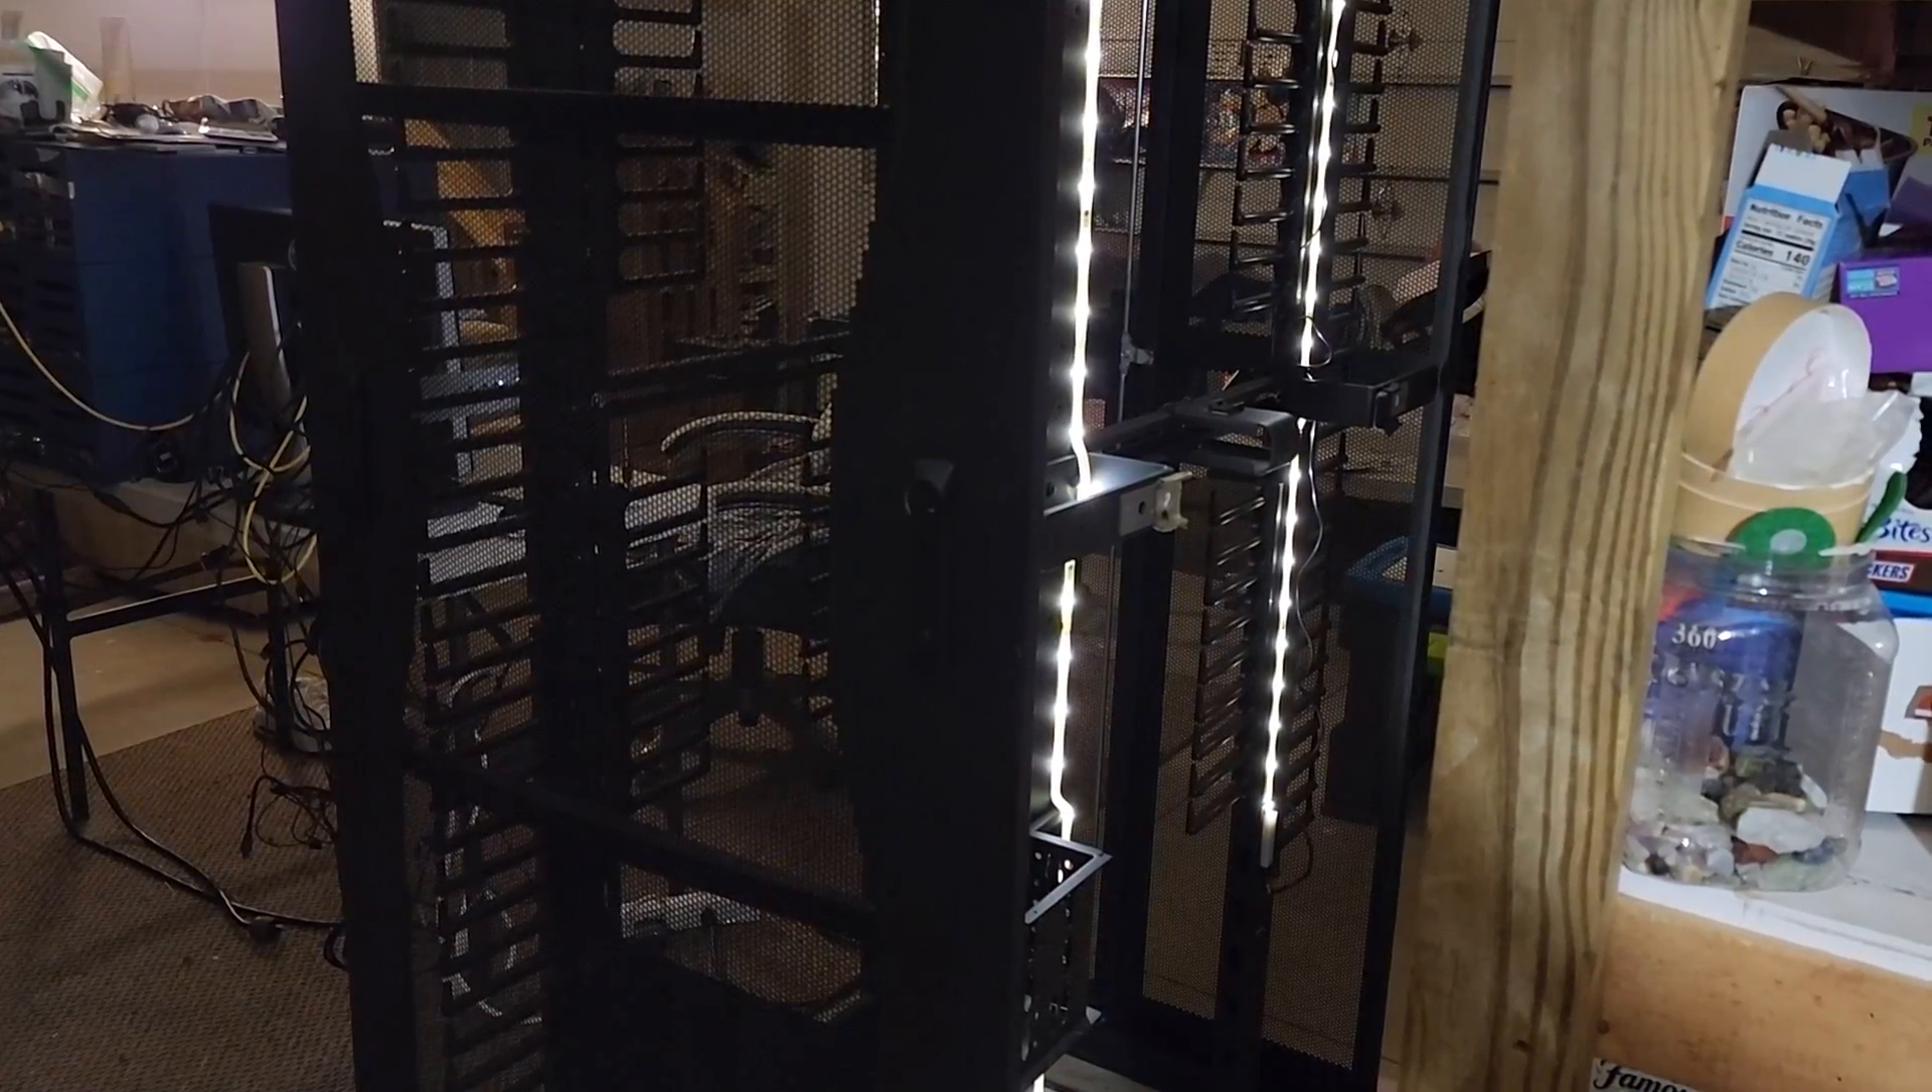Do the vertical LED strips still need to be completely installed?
No.